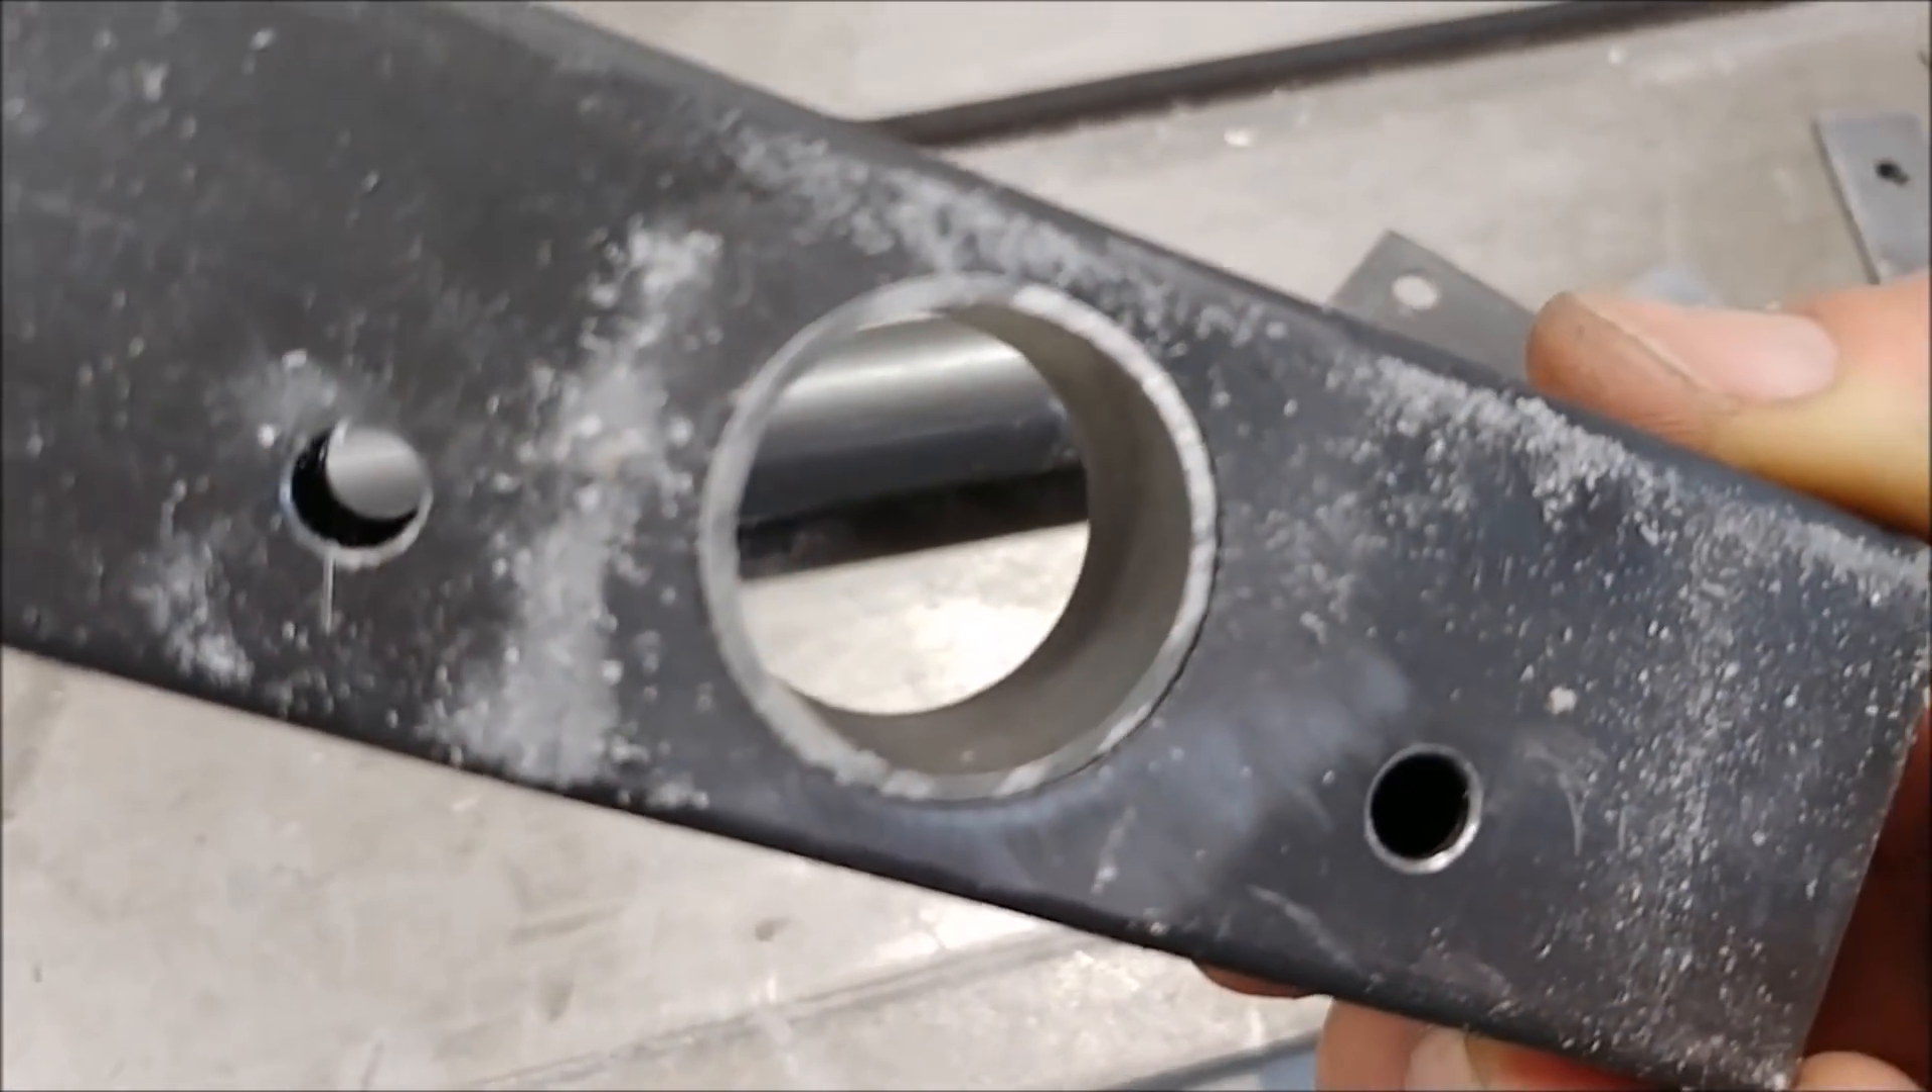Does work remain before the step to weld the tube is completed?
Yes.